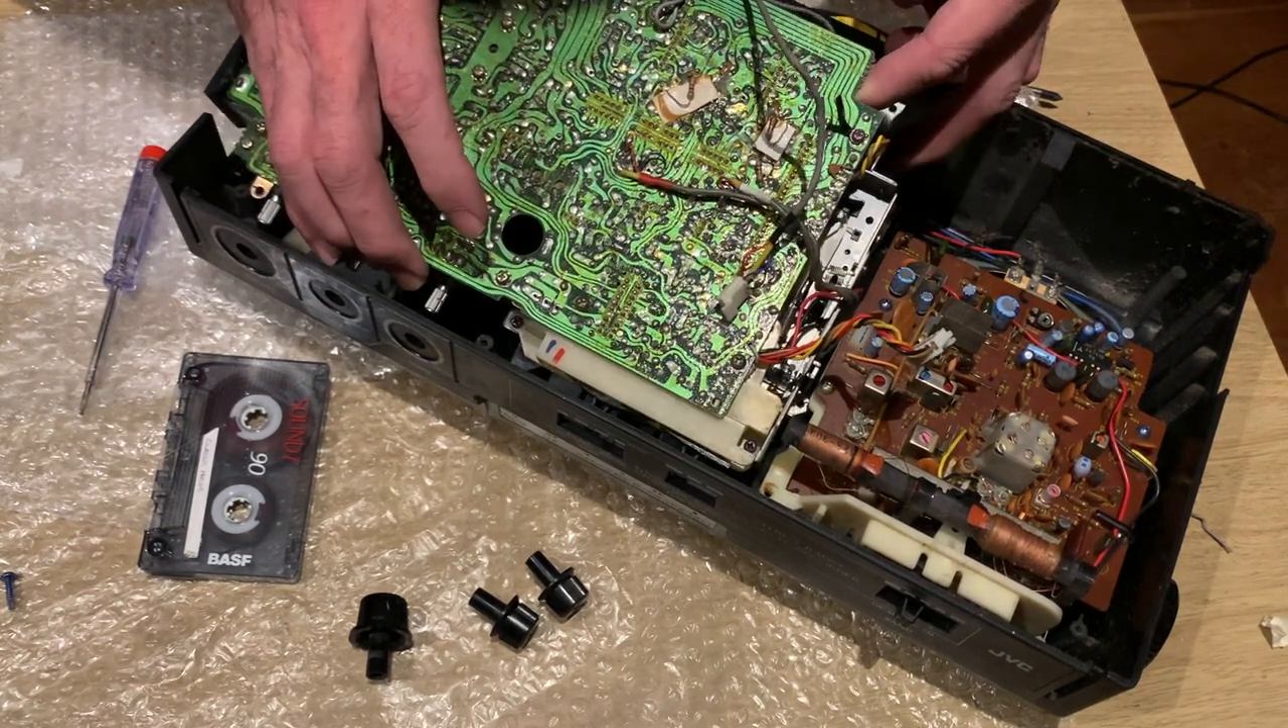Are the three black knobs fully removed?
Yes.